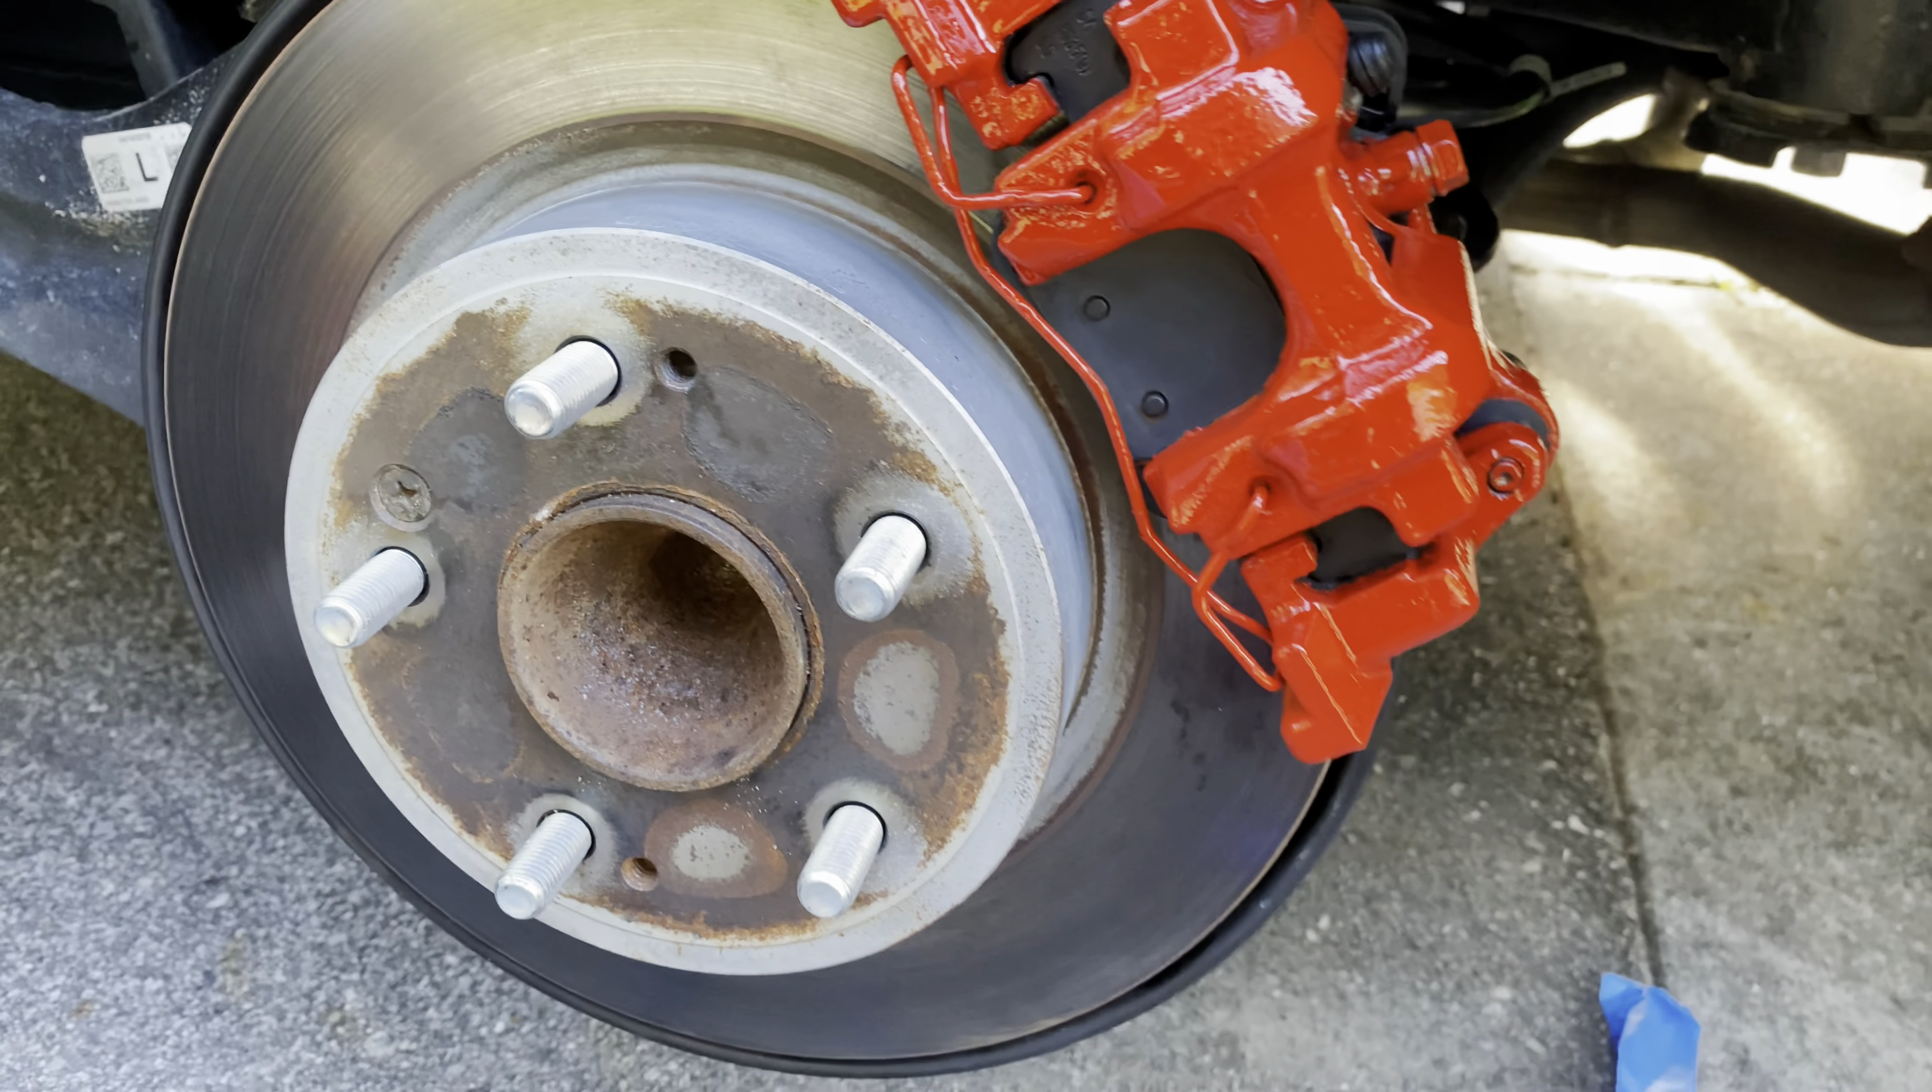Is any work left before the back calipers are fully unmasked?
No.